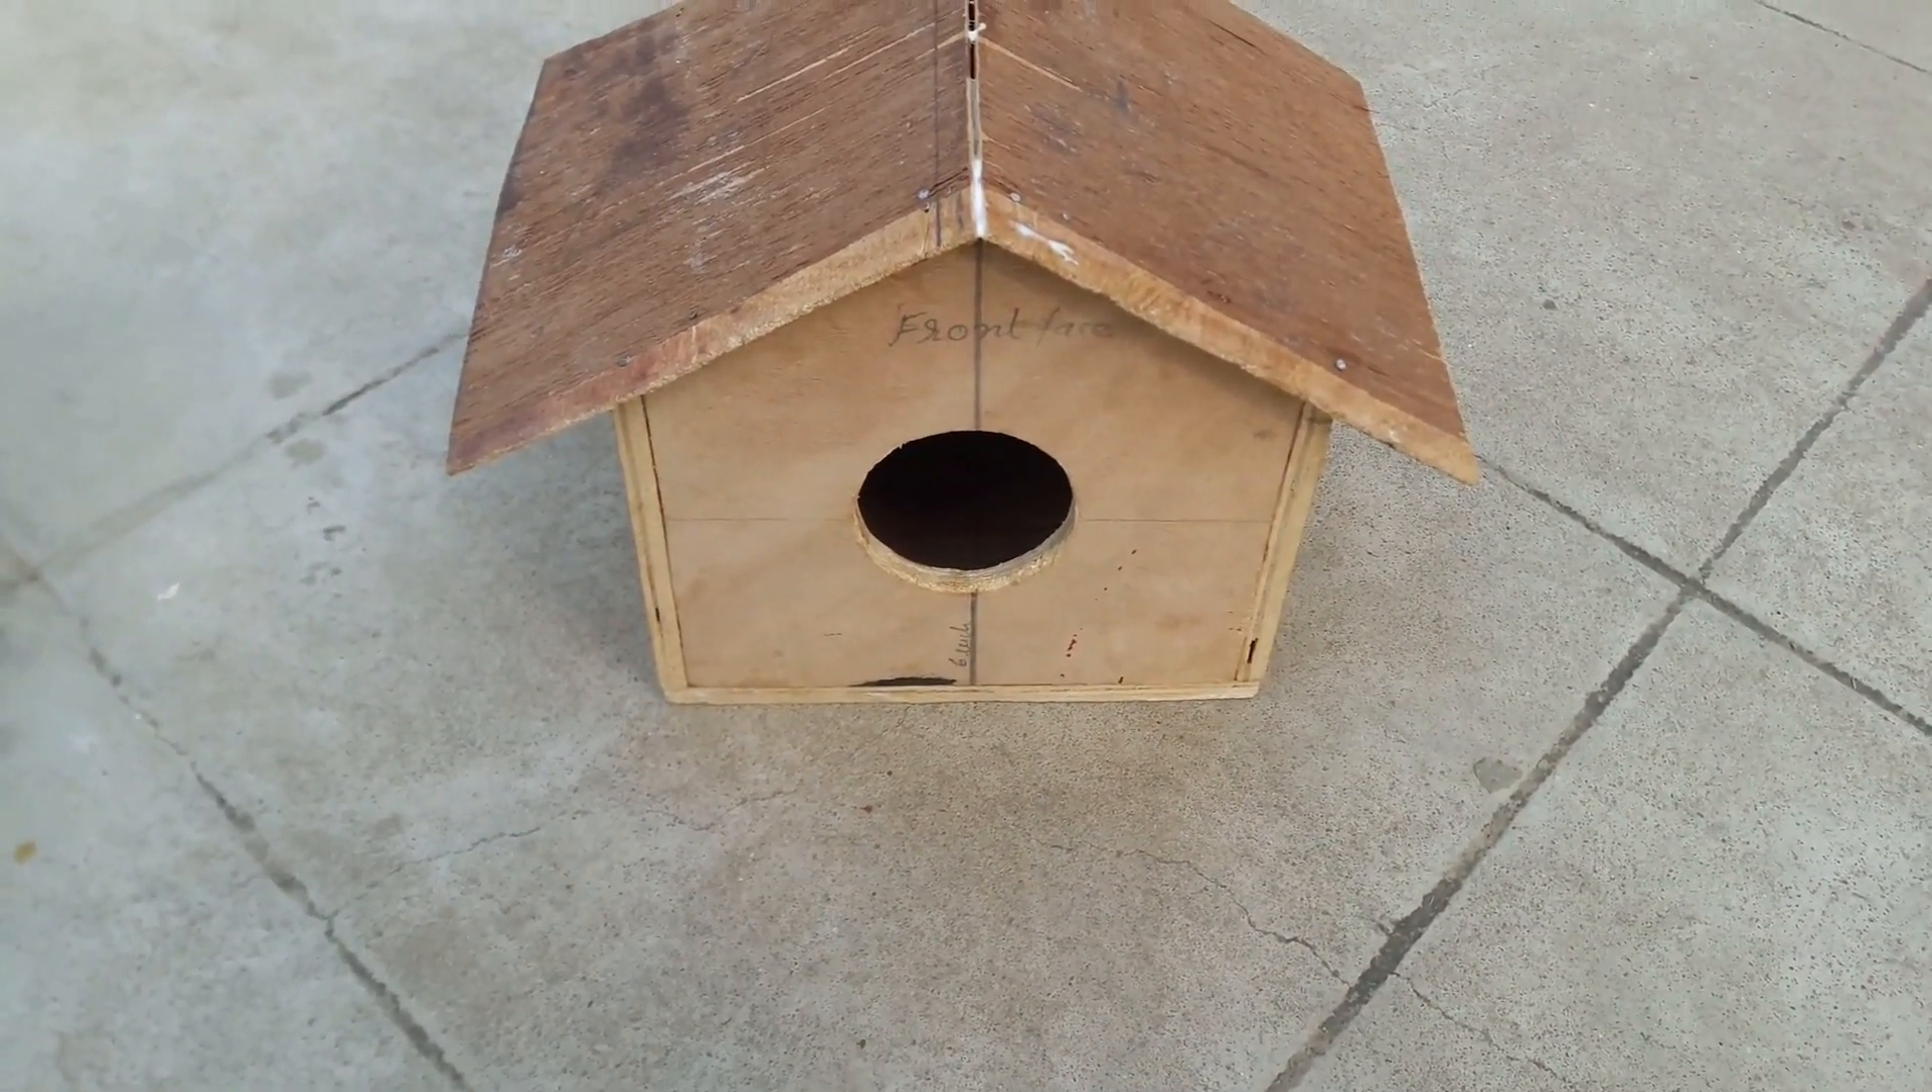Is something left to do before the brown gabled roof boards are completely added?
No.